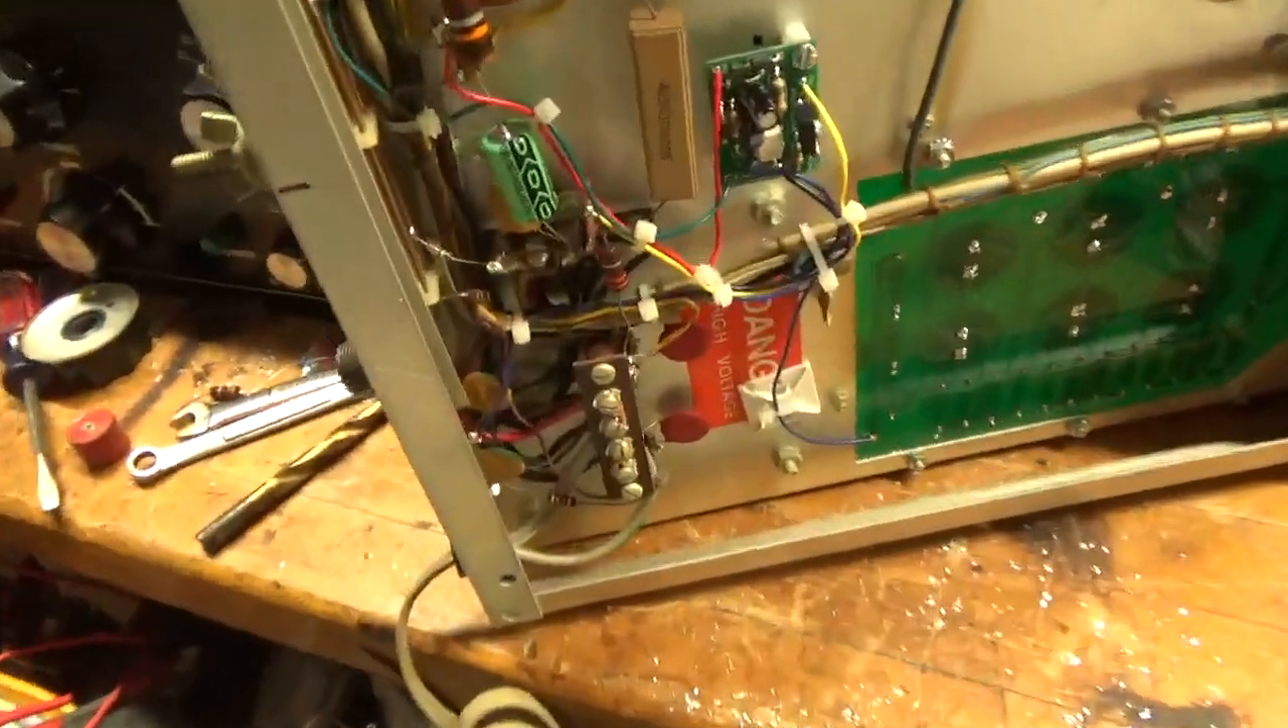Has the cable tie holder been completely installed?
Yes.